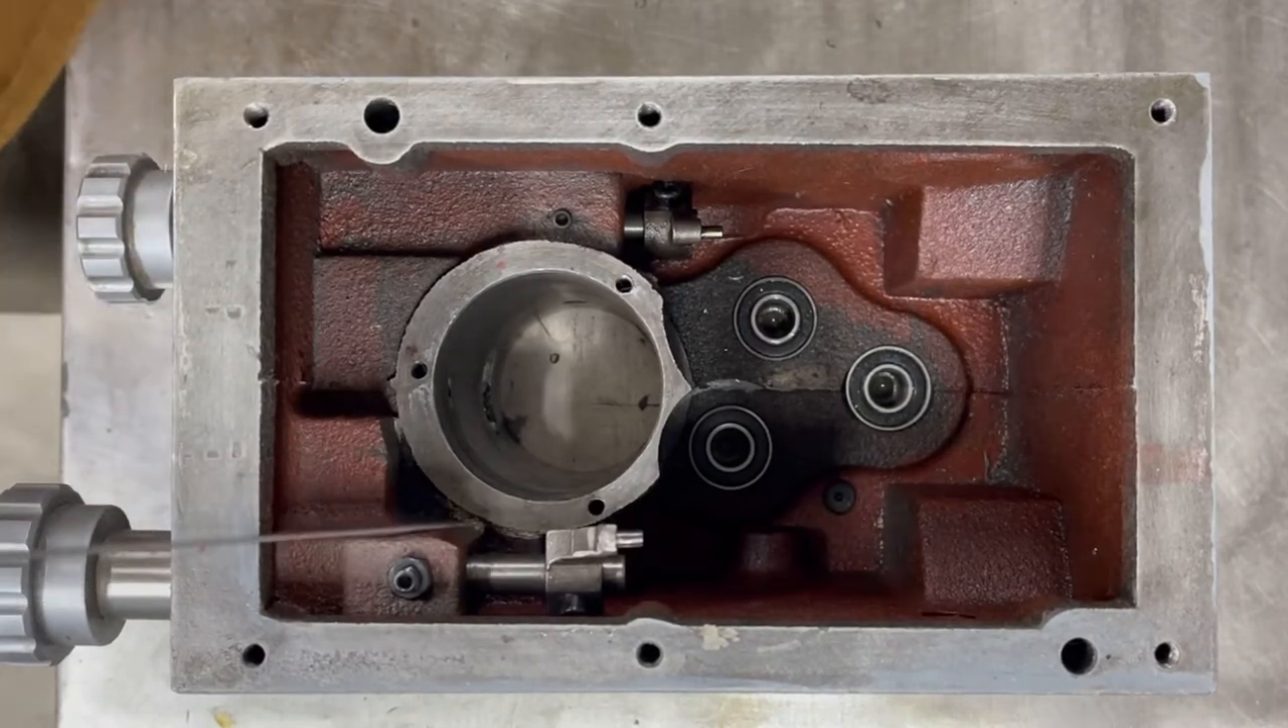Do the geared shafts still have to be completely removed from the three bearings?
No.